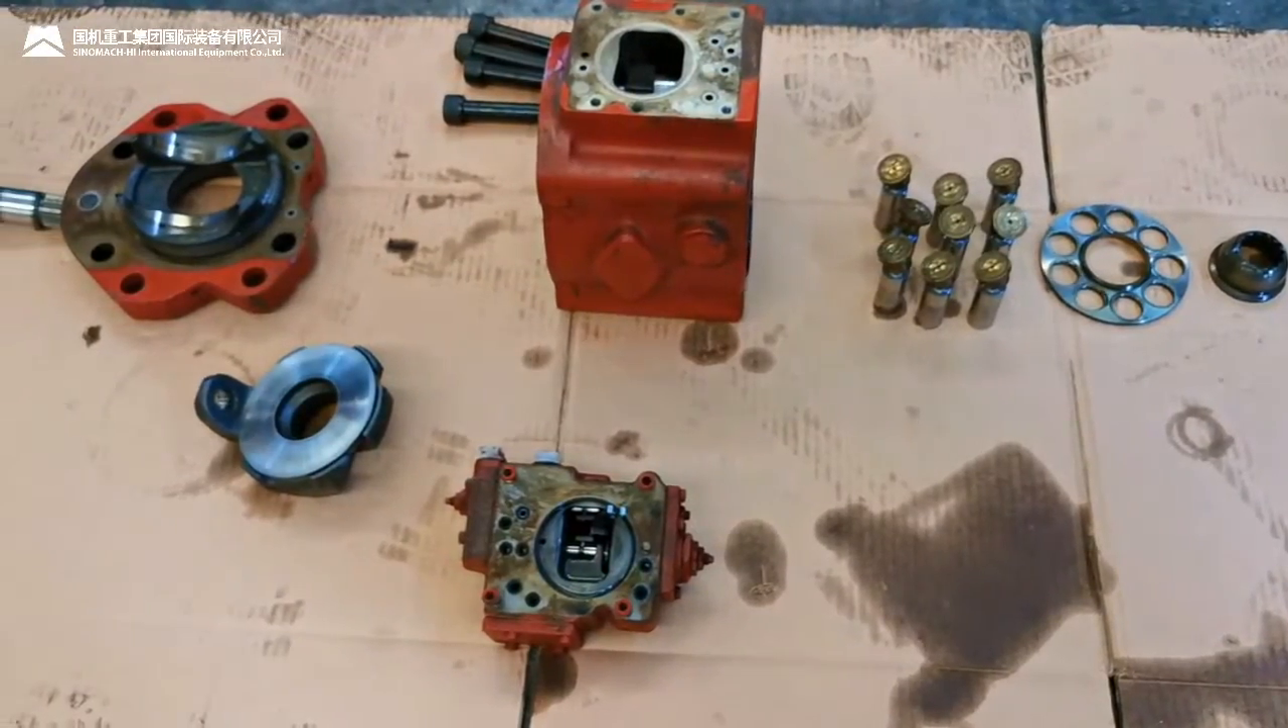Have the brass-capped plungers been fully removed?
Yes.